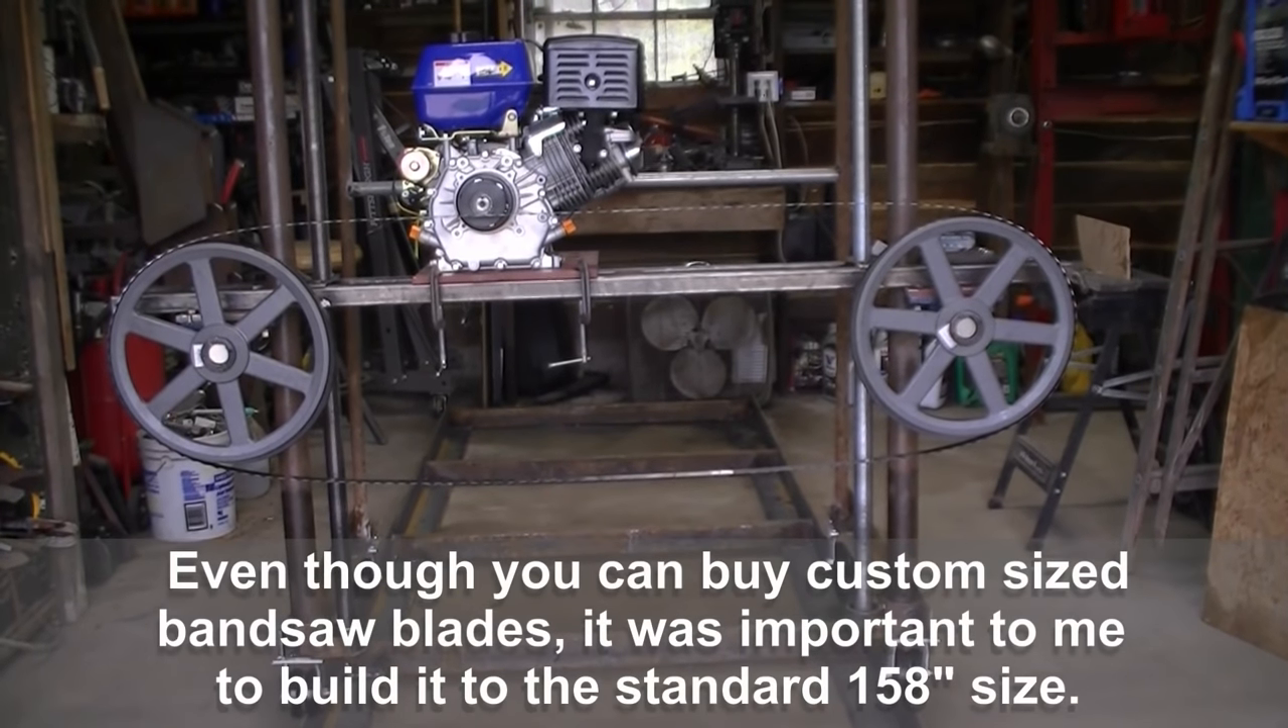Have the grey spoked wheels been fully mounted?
Yes.